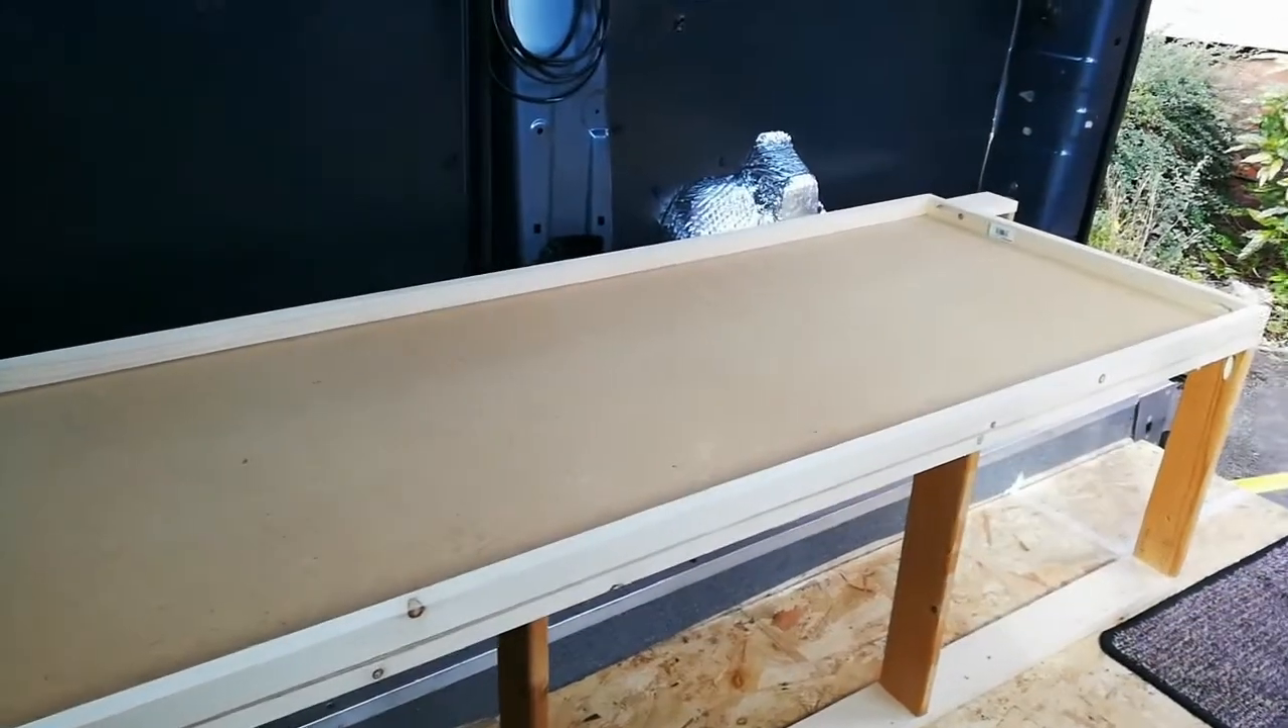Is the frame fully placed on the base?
Yes.